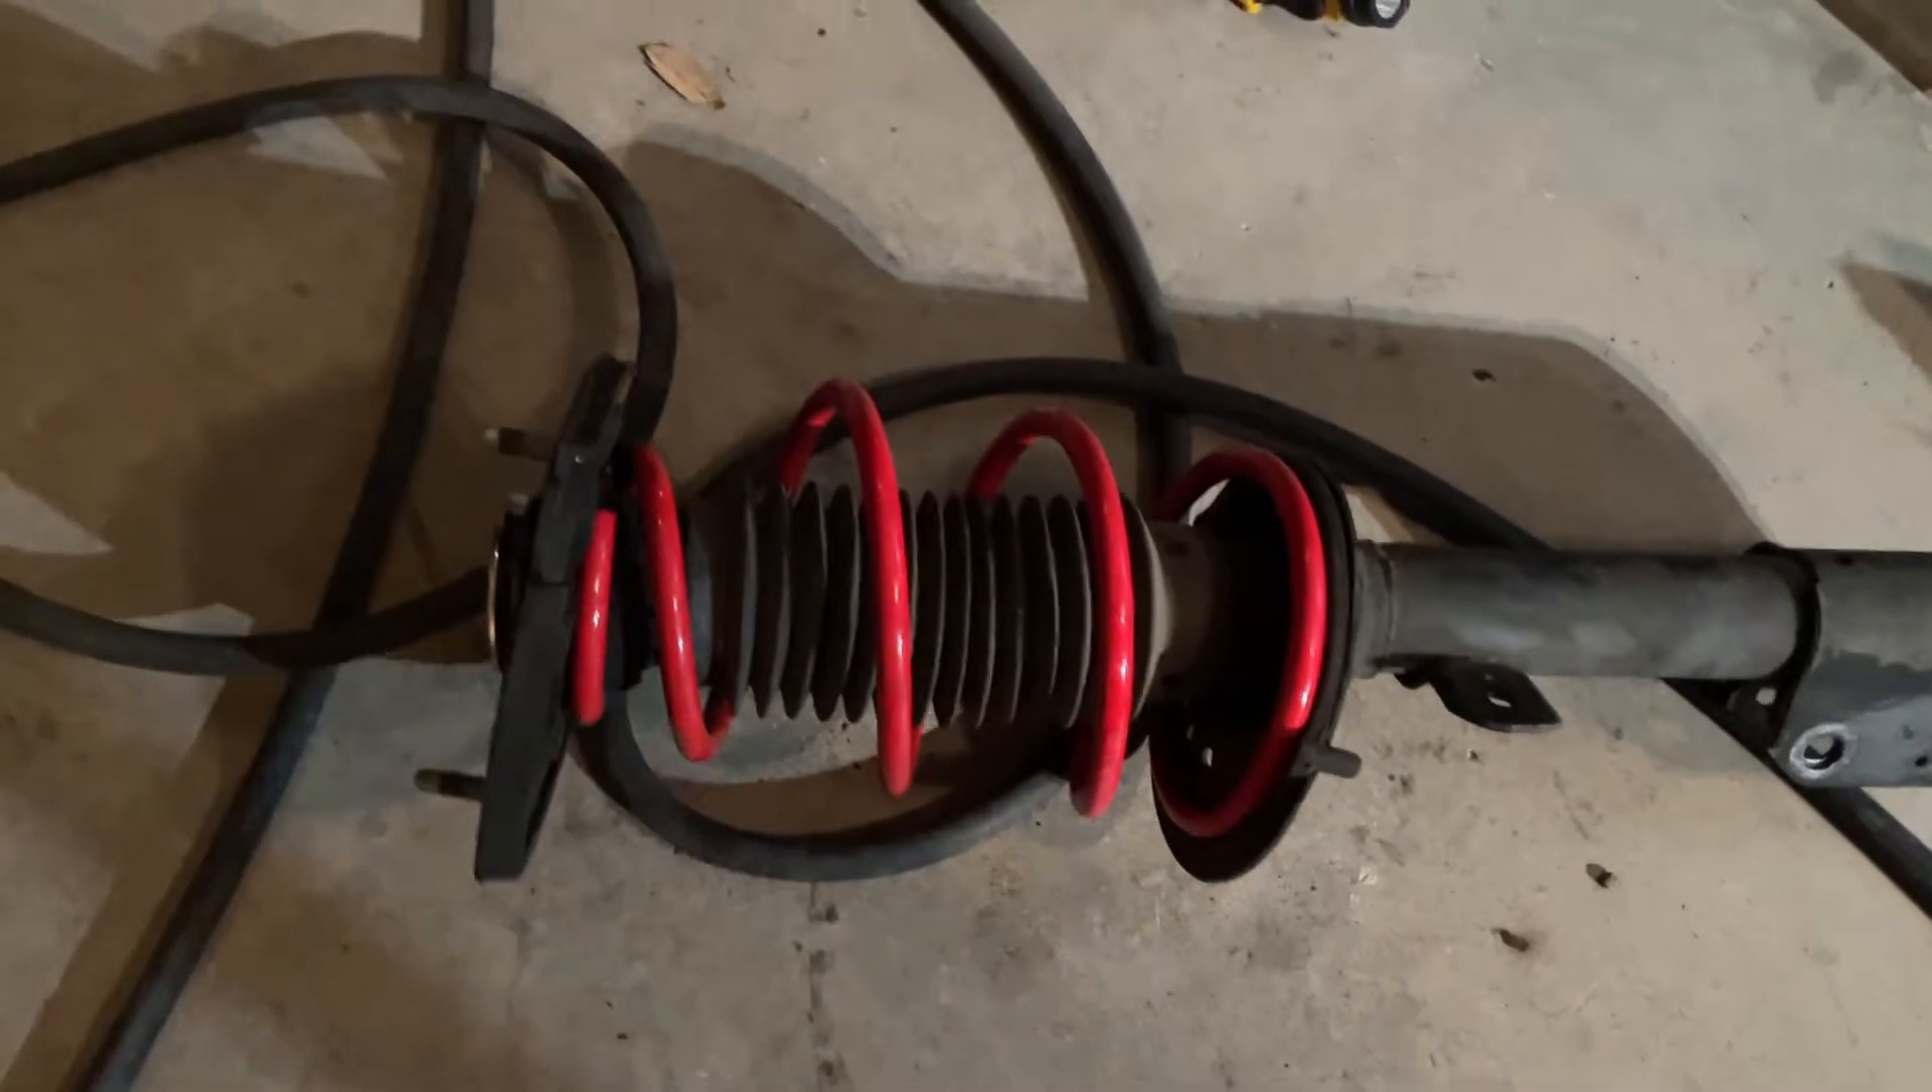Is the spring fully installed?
Yes.